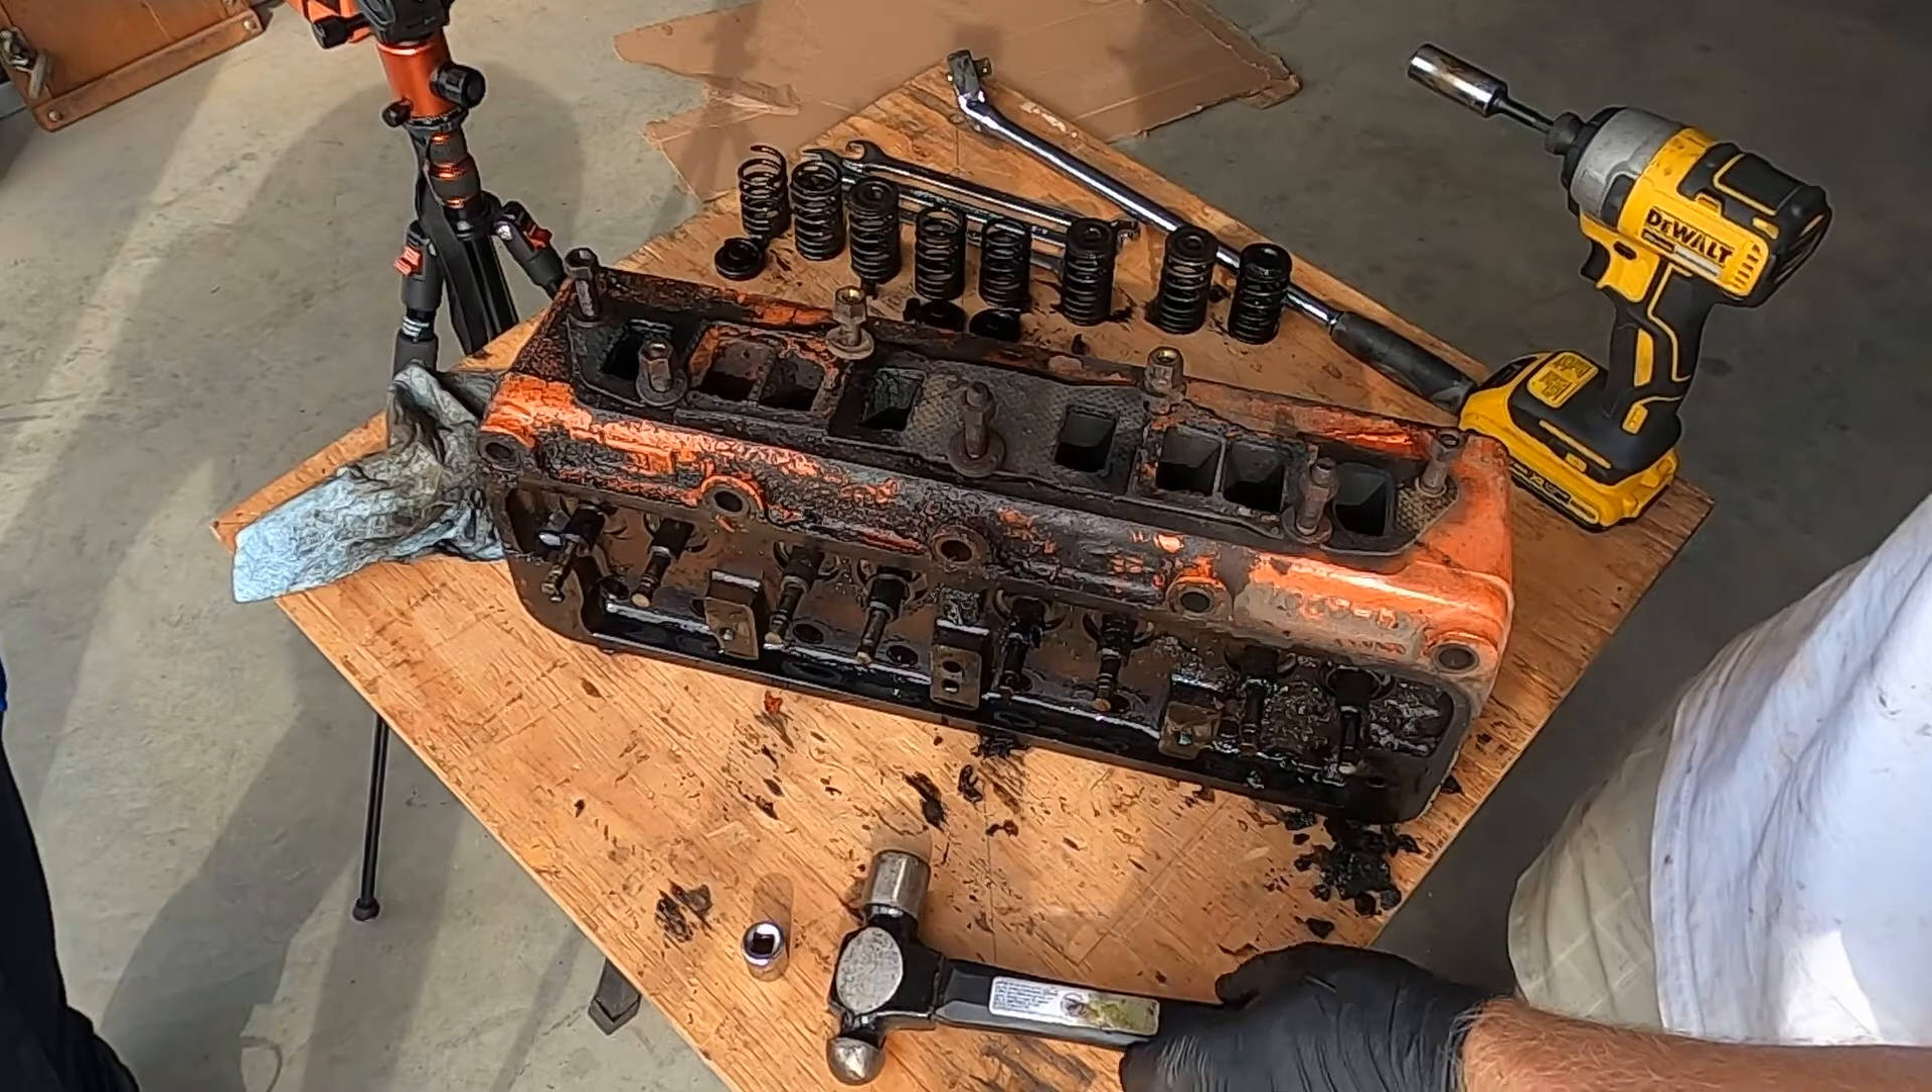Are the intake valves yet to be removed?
Yes.